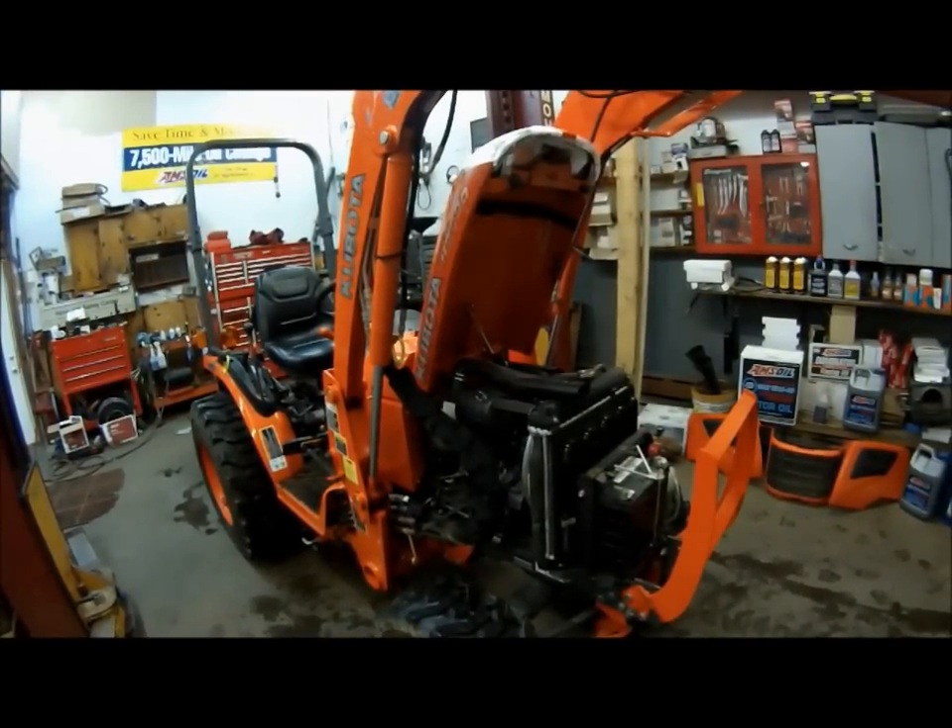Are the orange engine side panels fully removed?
Yes.